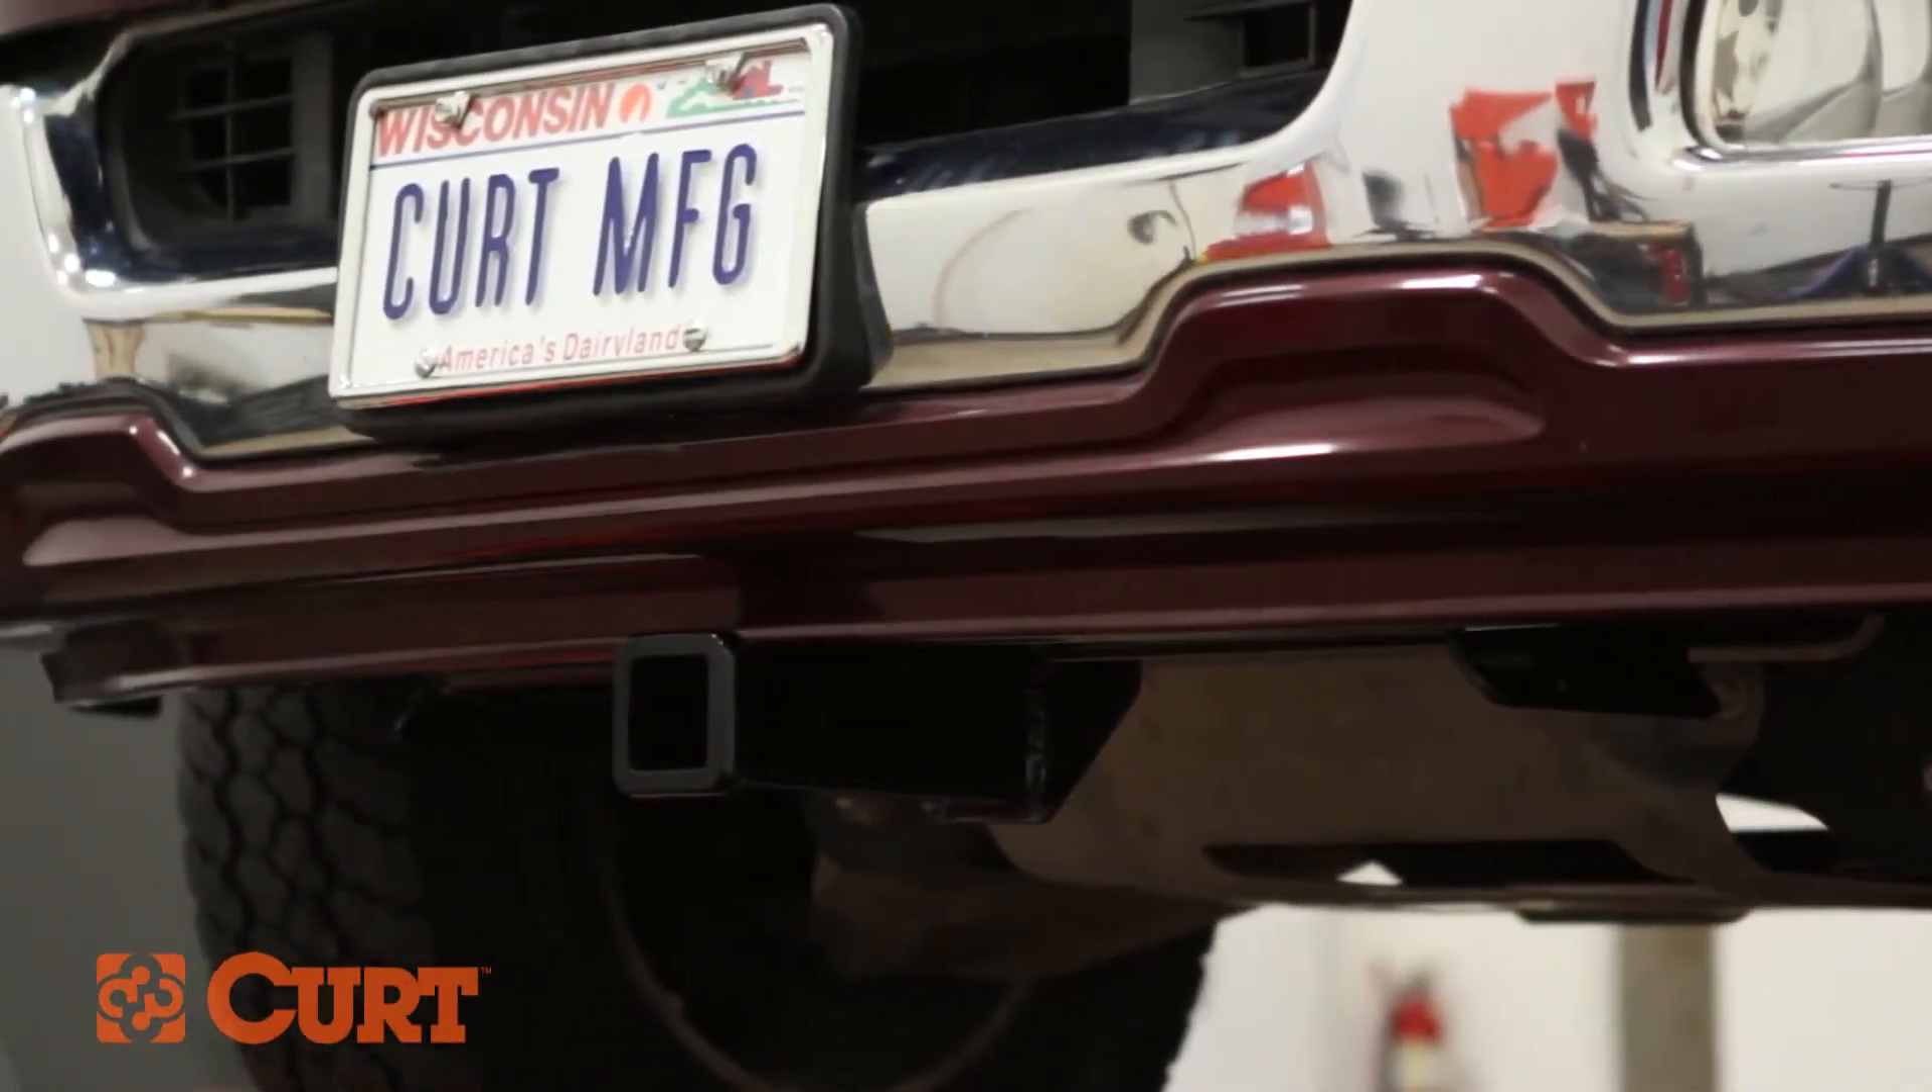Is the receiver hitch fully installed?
Yes.